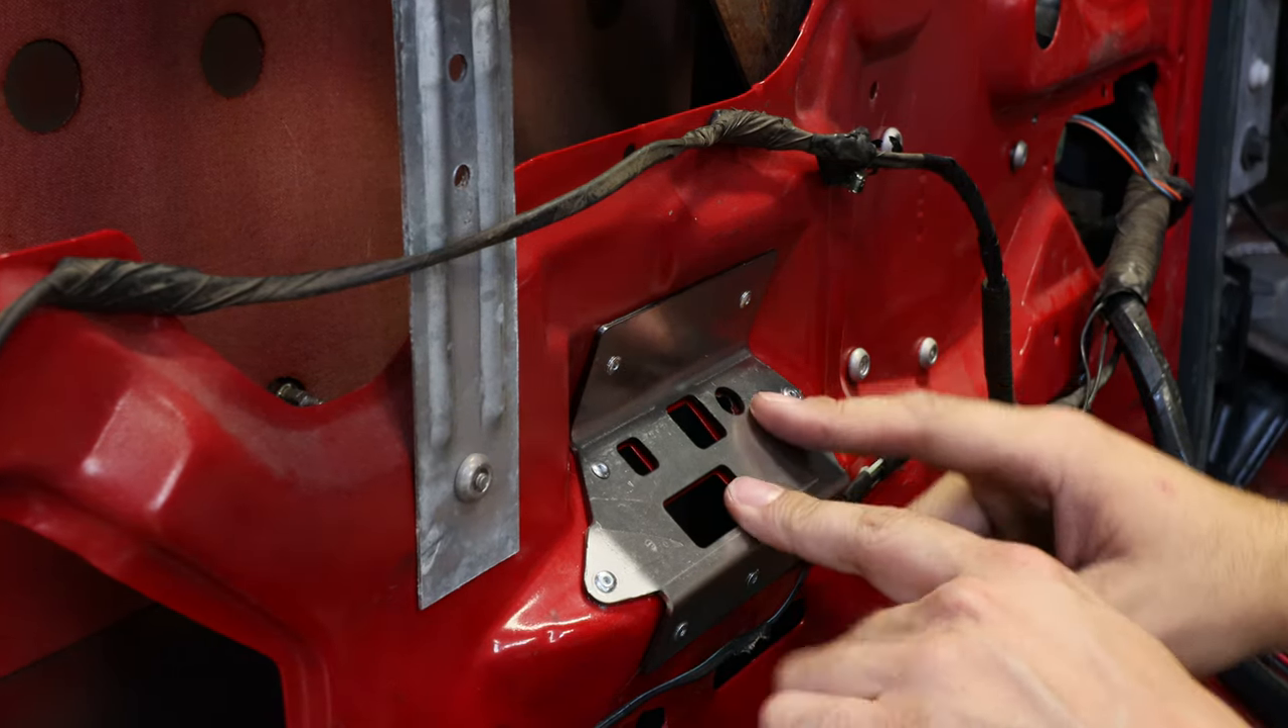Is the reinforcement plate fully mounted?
Yes.